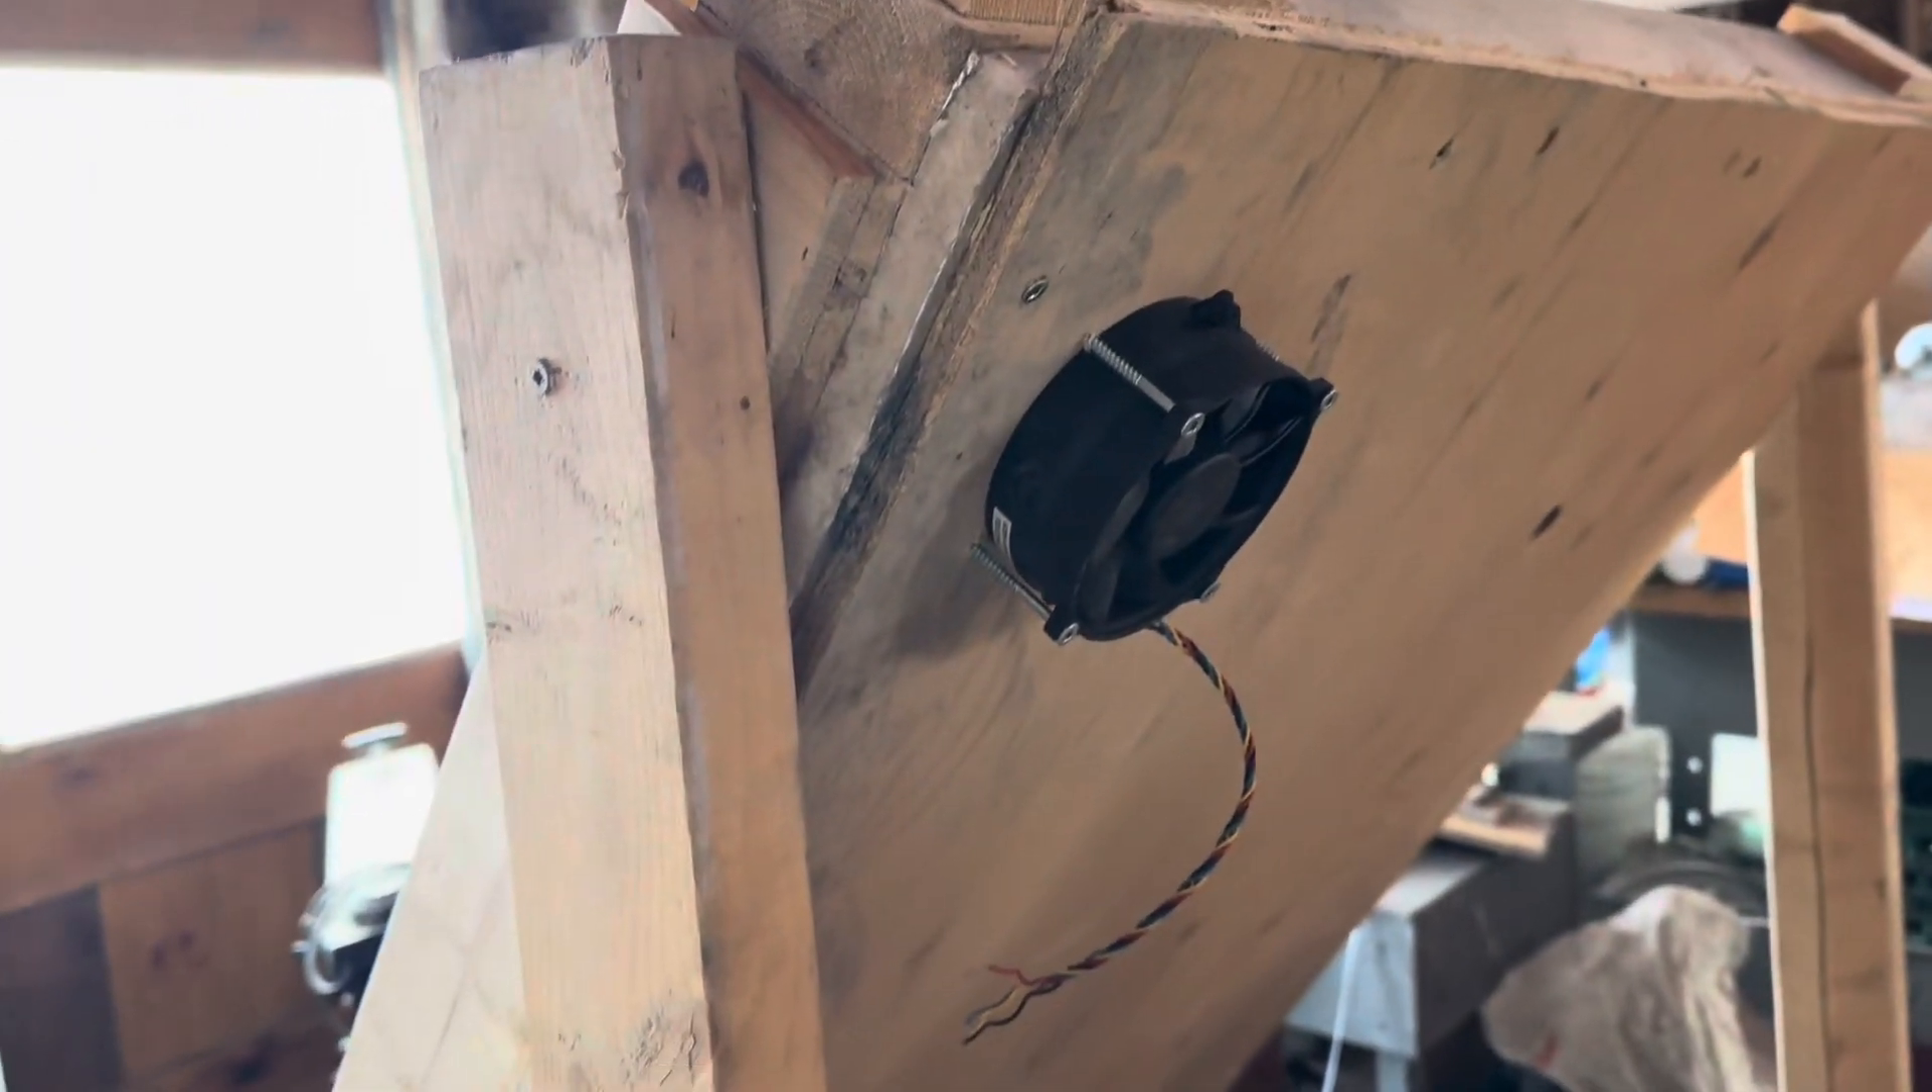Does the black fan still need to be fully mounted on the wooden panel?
No.